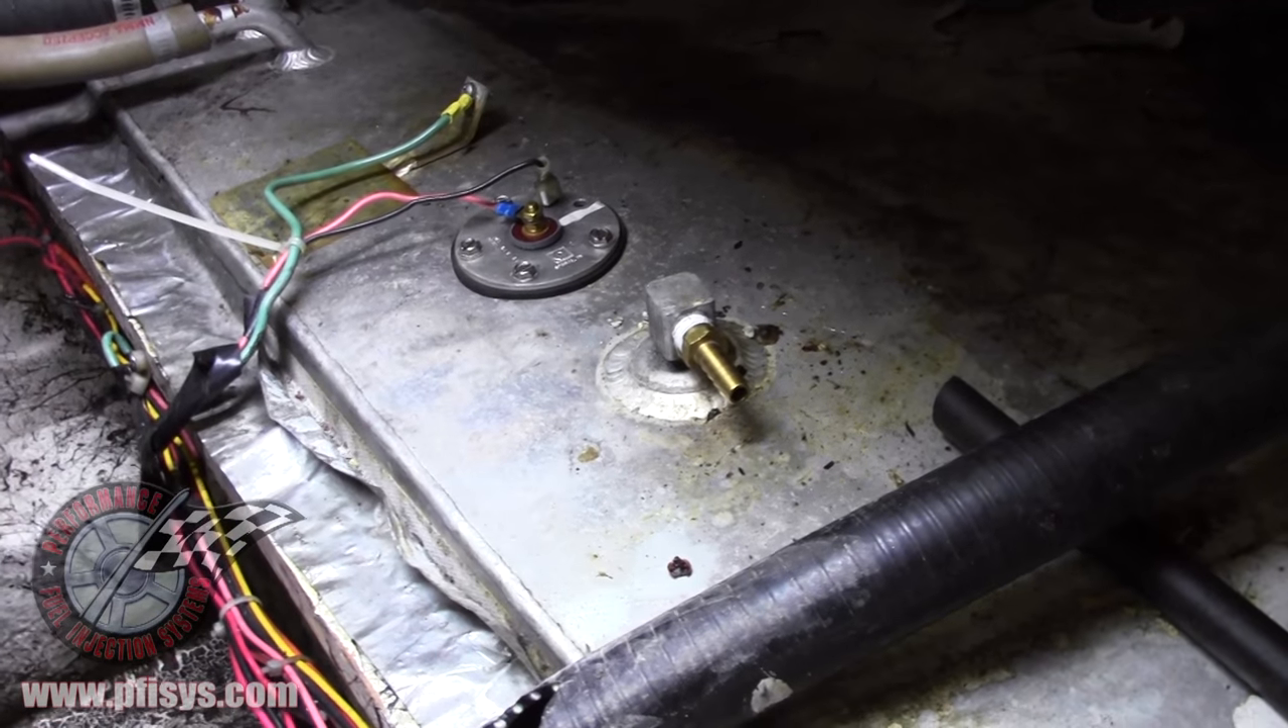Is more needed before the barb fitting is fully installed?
No.